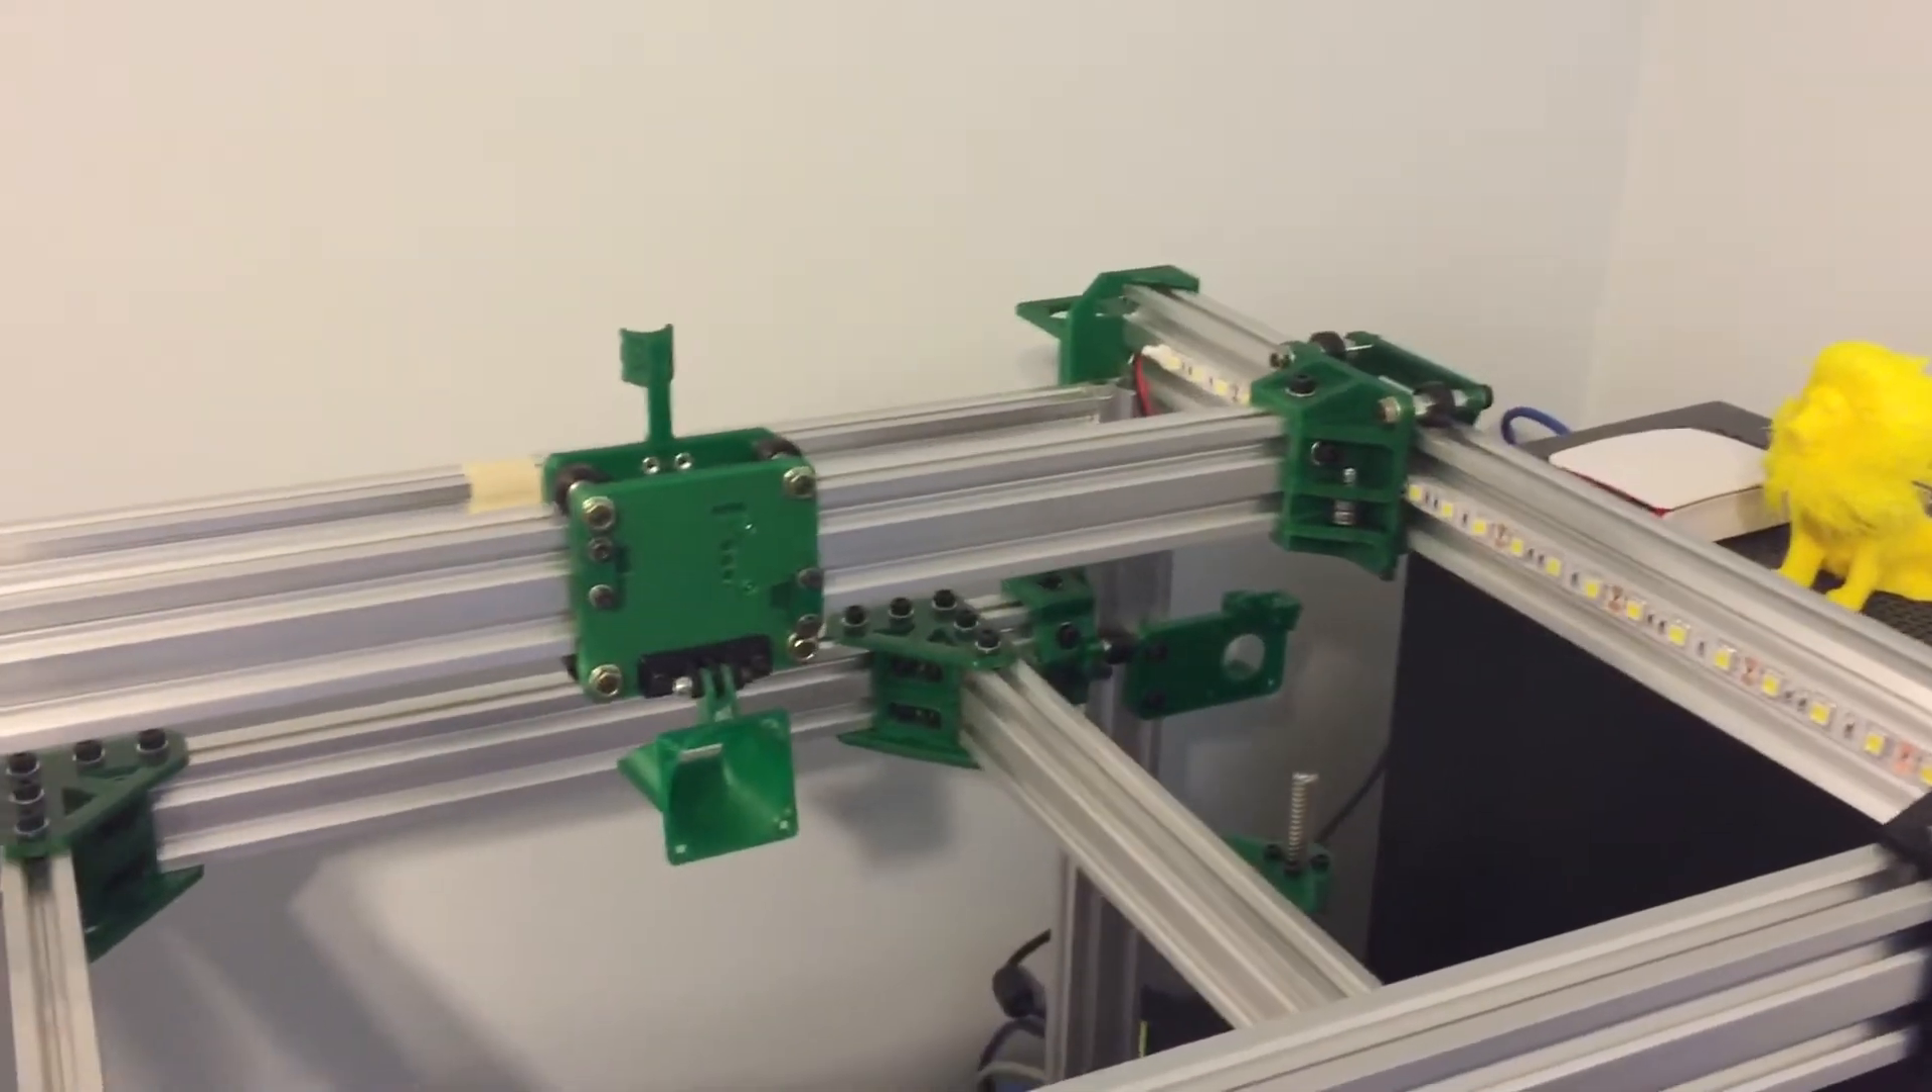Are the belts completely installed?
No.